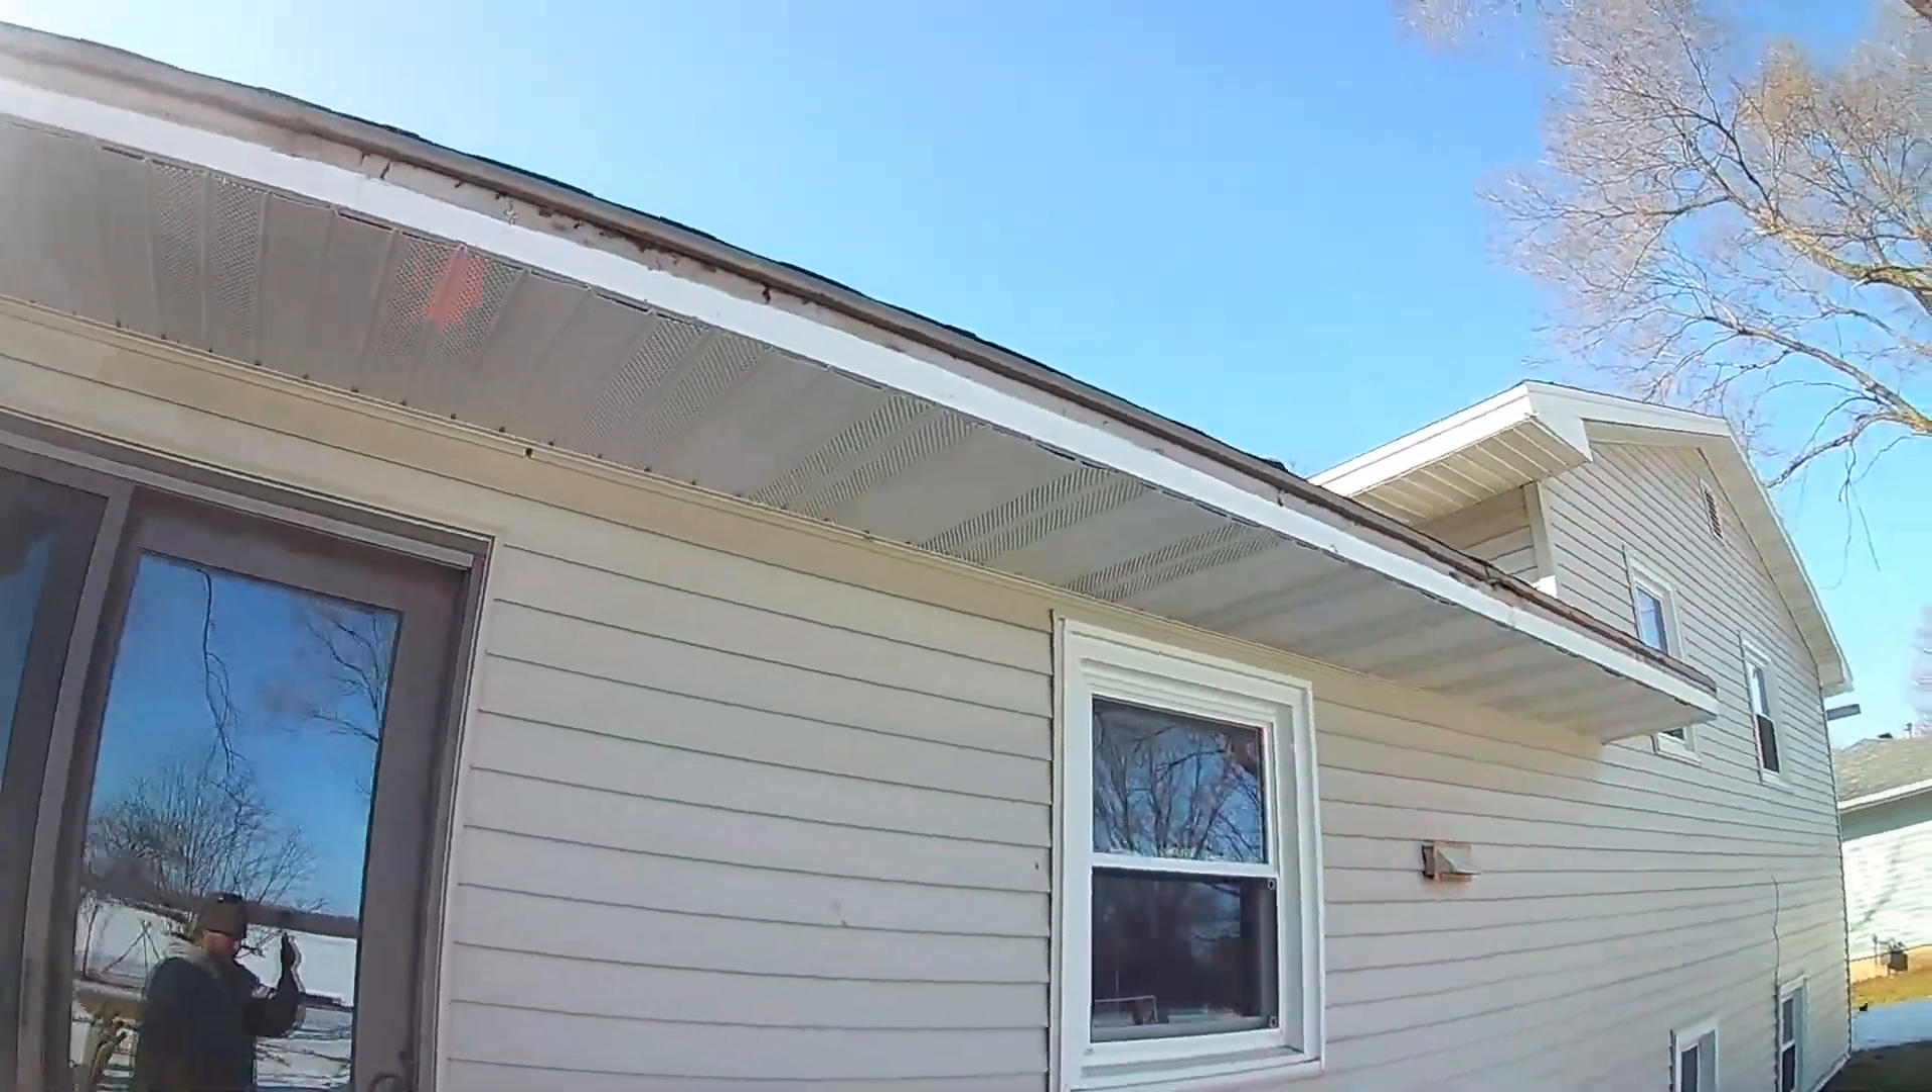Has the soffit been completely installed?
Yes.